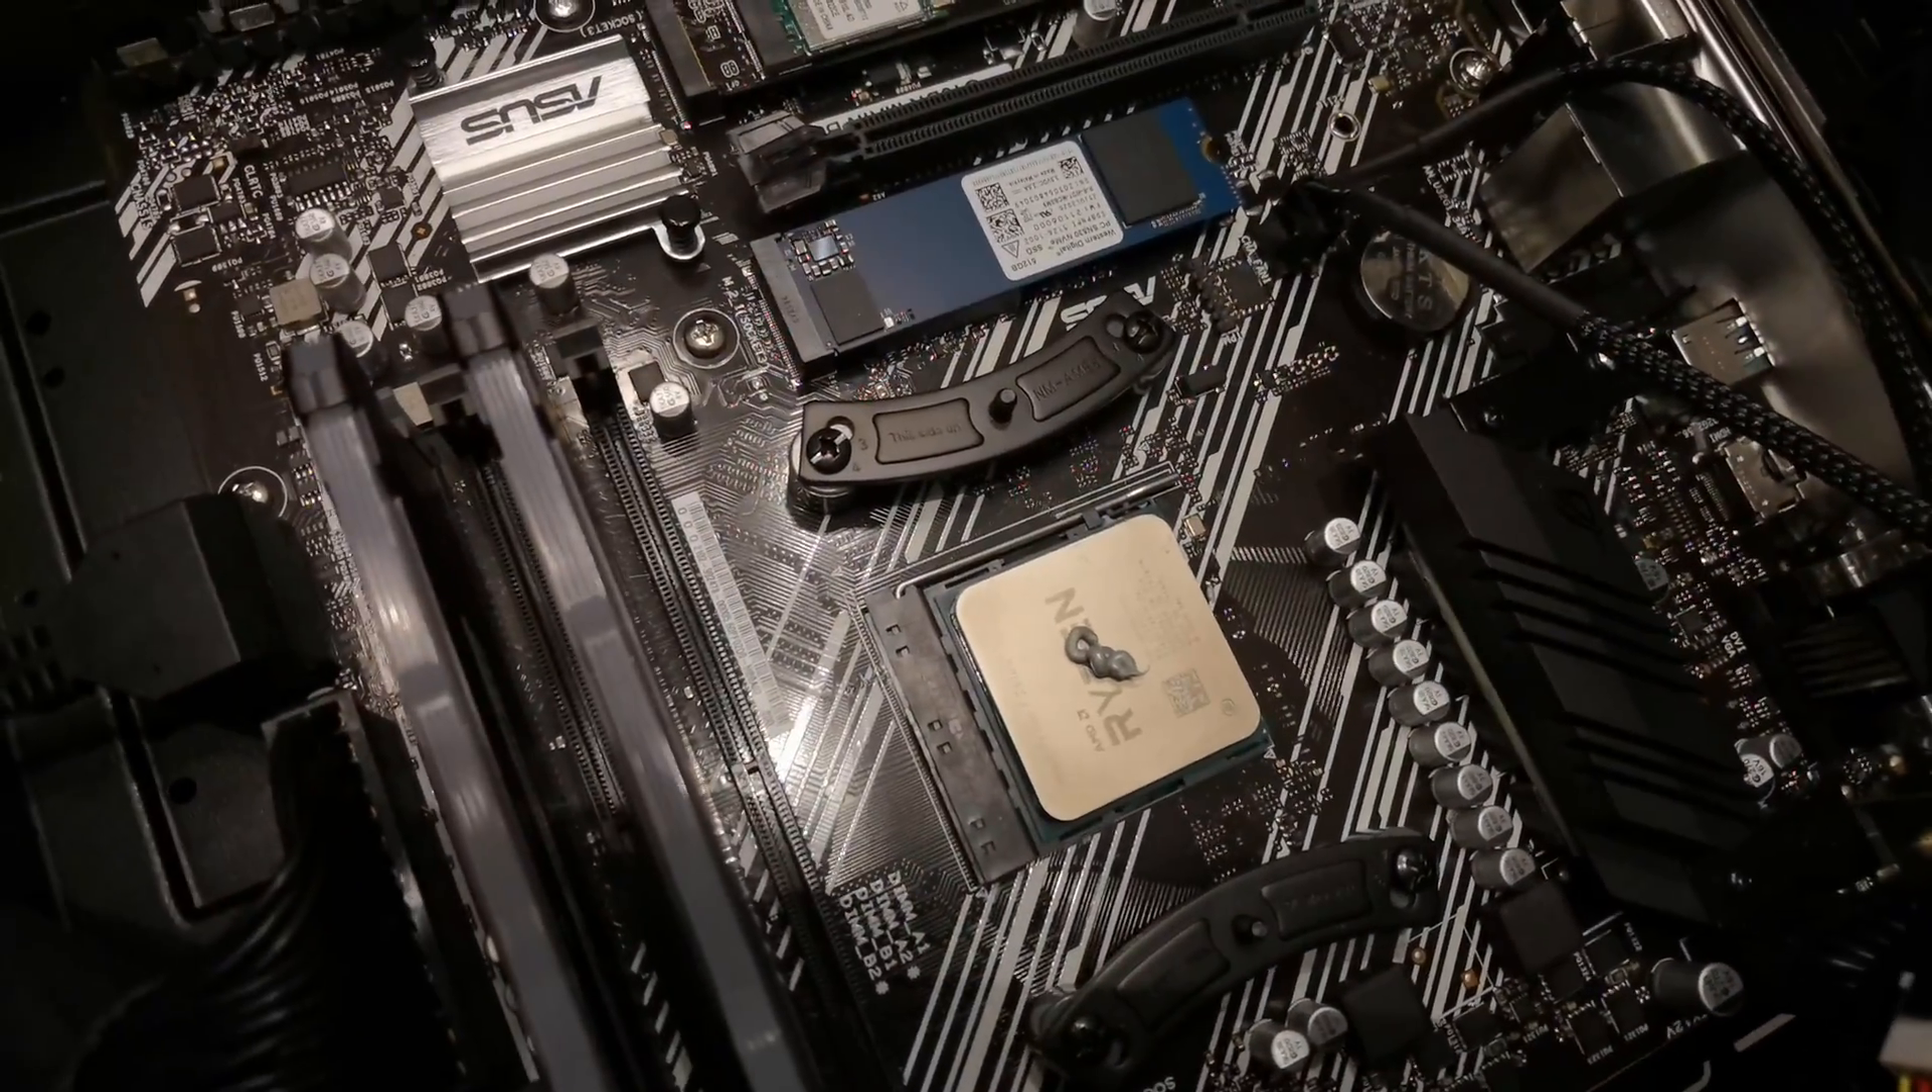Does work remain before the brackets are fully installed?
No.